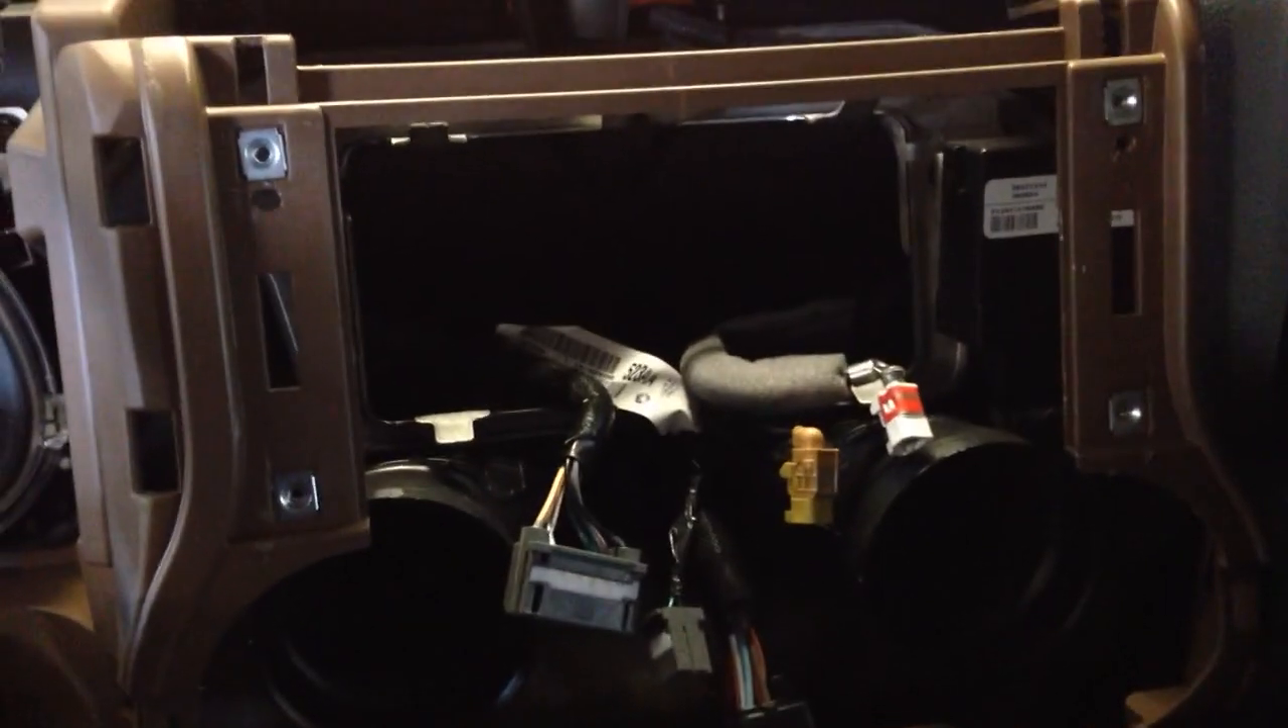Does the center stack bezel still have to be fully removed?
No.